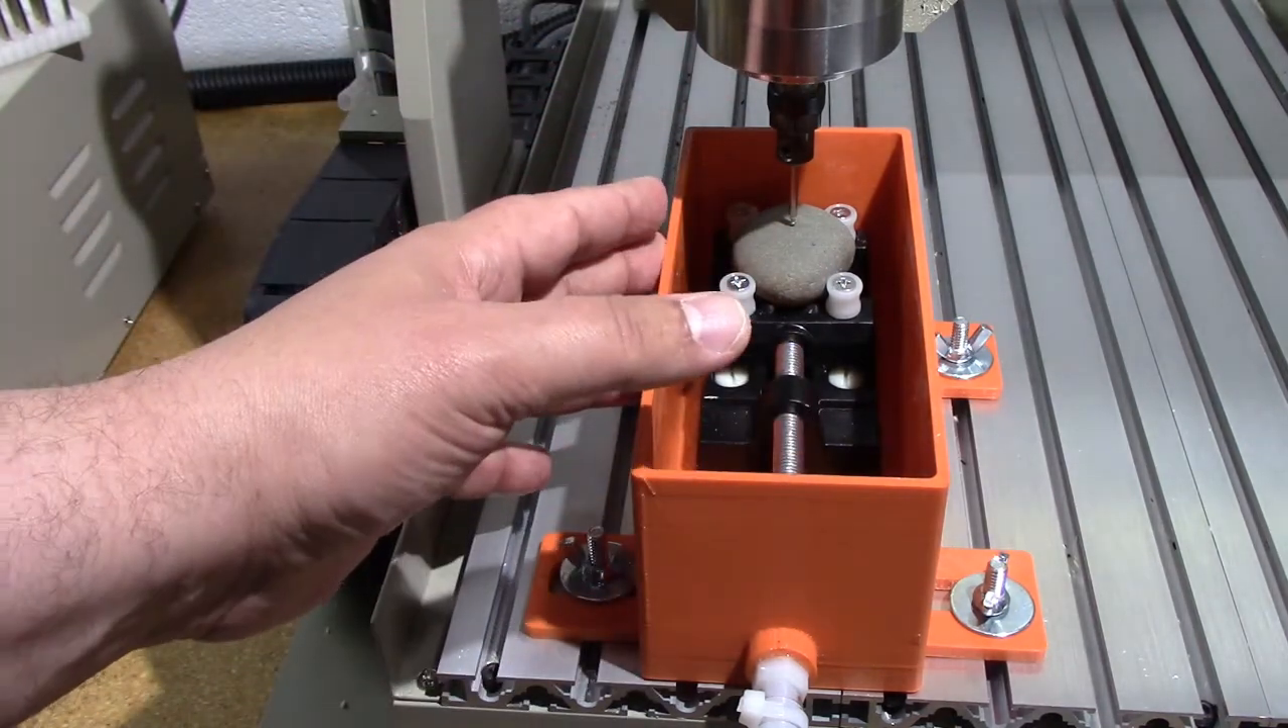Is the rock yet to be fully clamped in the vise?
No.